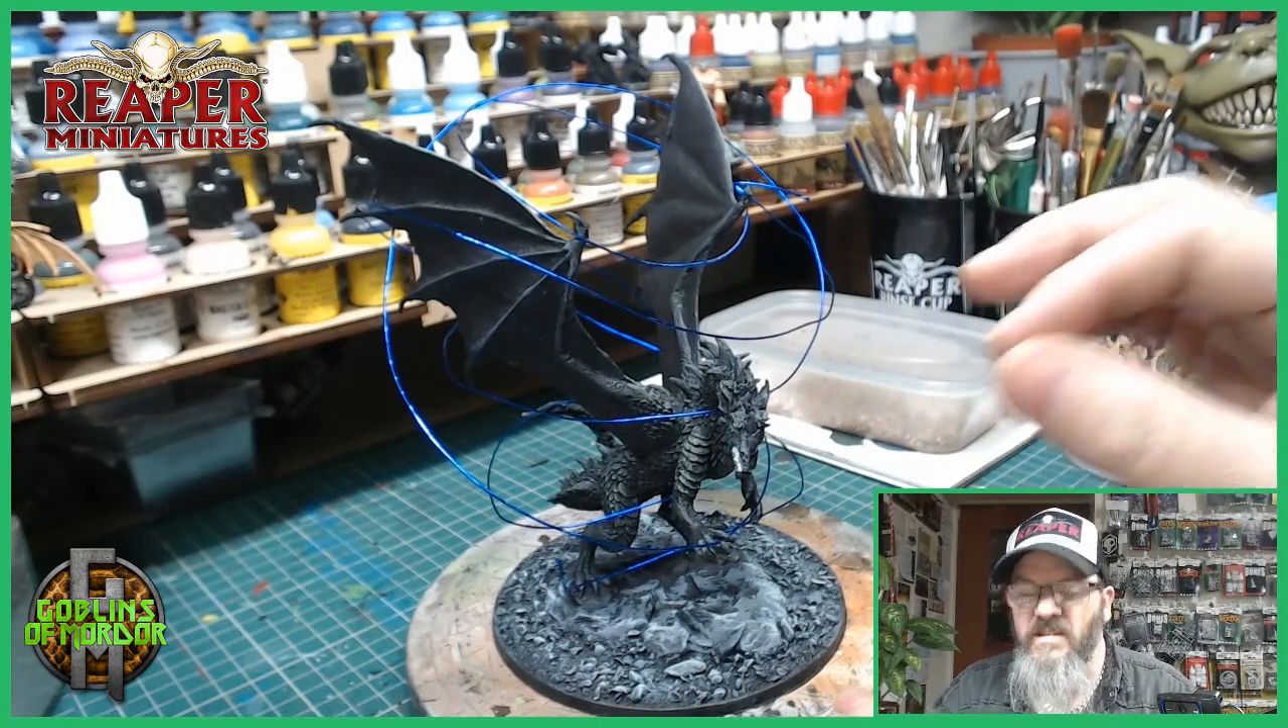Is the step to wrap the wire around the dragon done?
Yes.